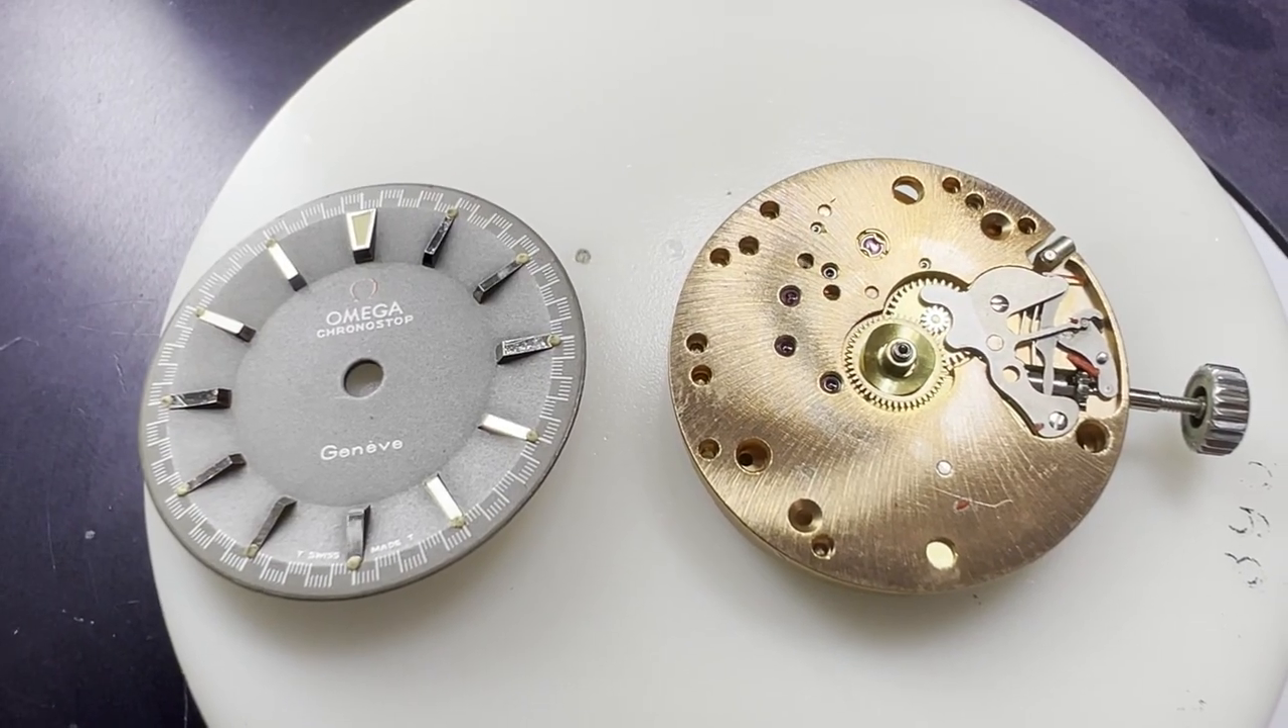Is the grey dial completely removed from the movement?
Yes.